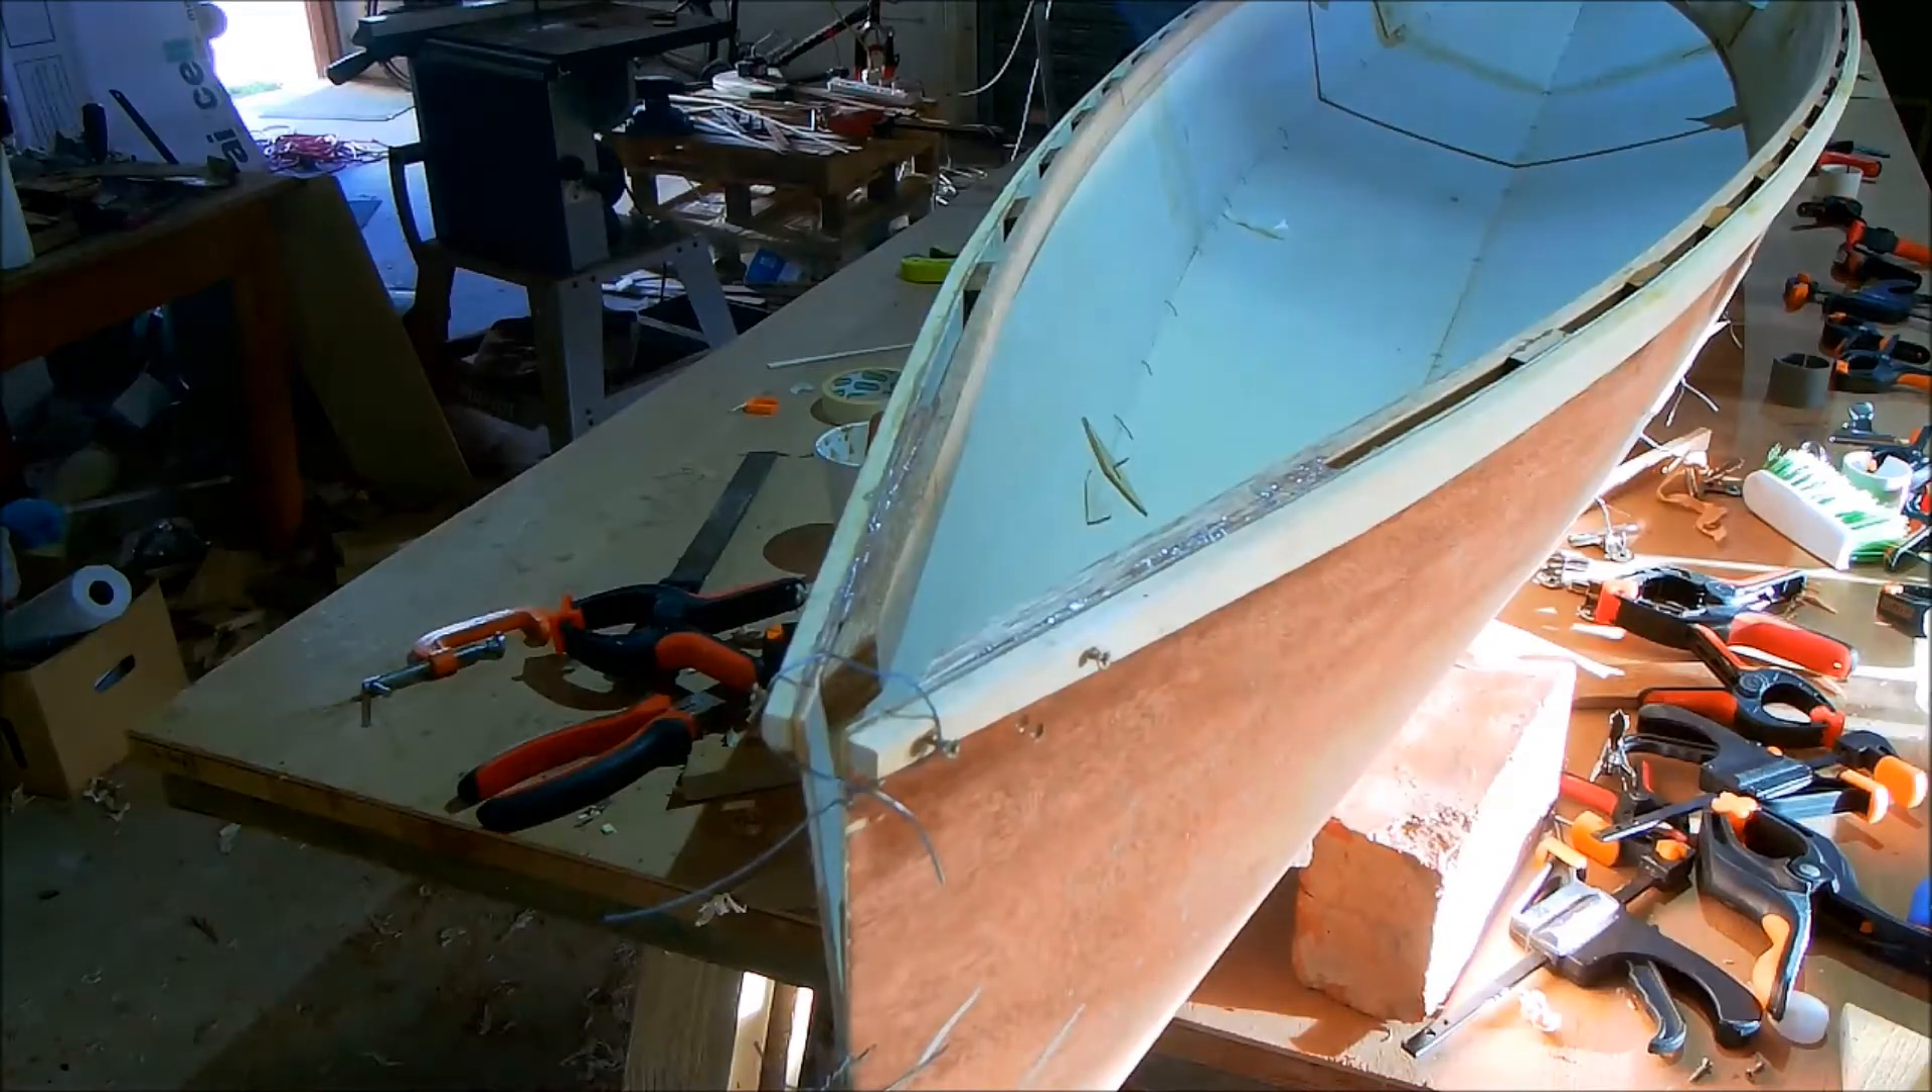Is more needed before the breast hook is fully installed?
Yes.